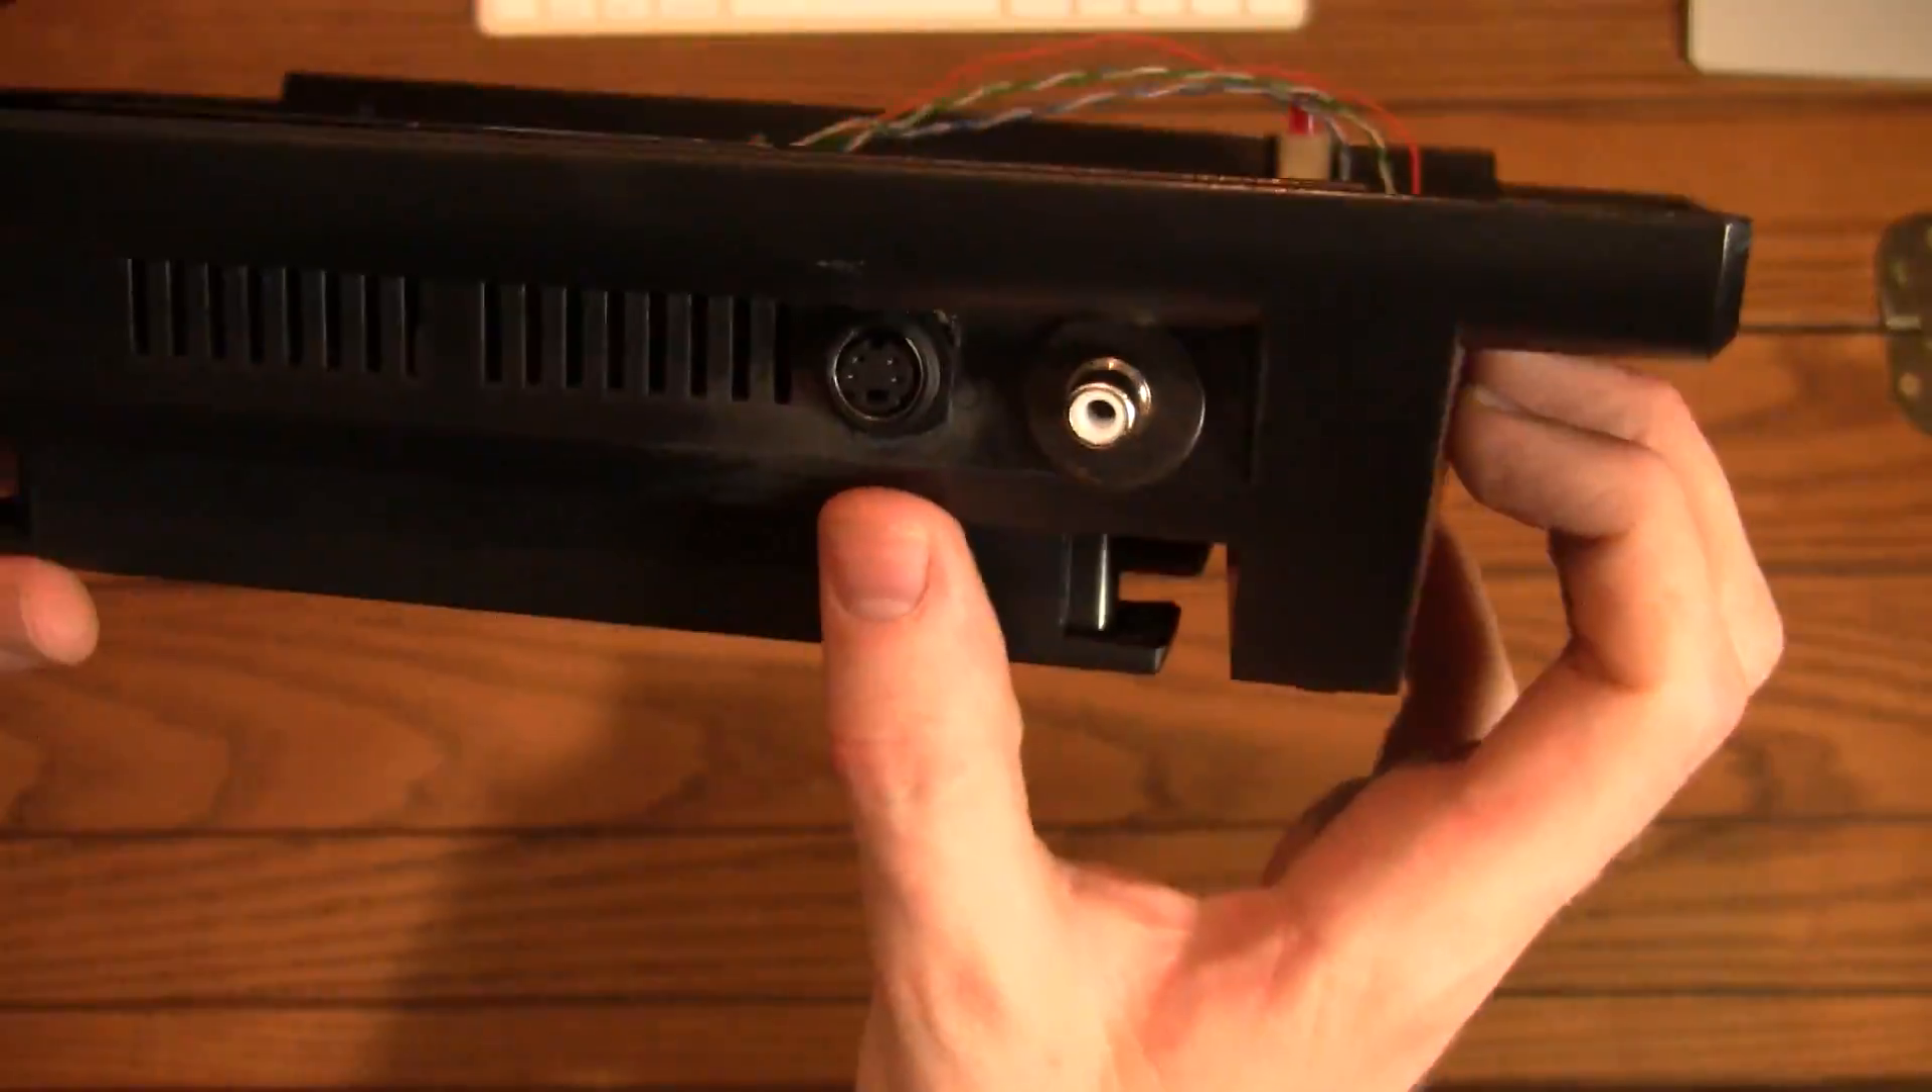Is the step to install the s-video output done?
Yes.